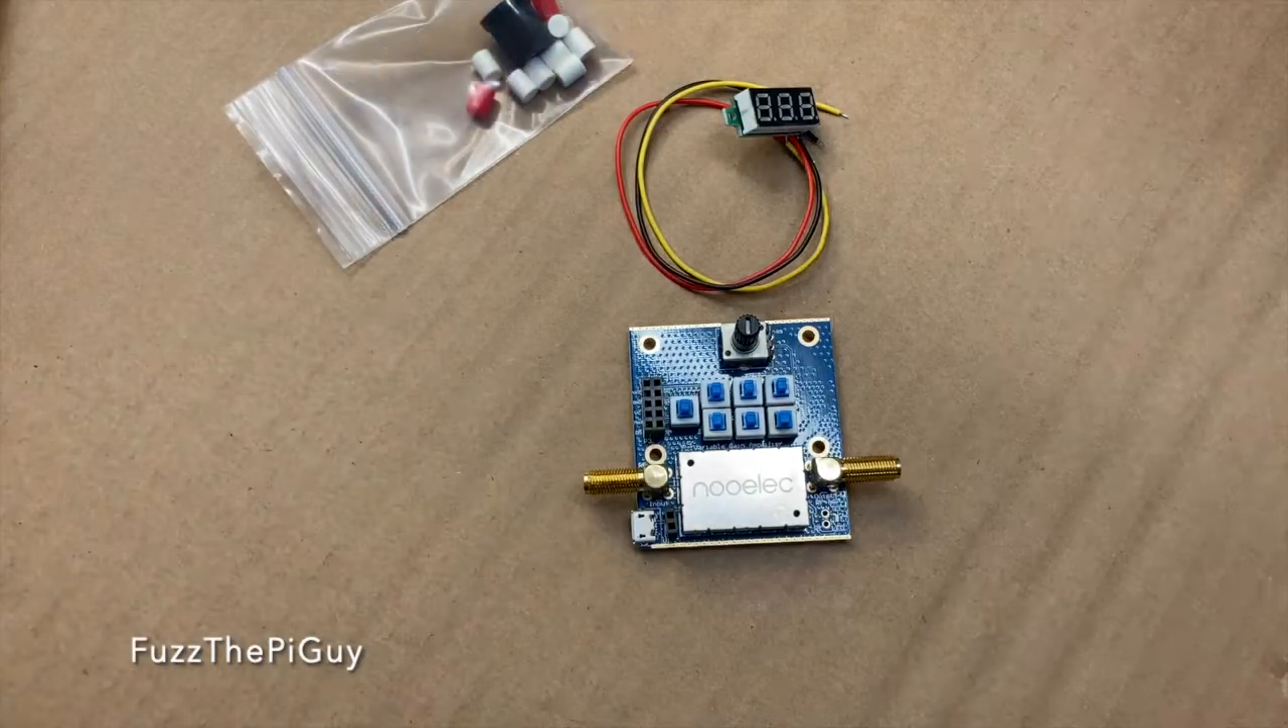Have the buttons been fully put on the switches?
No.